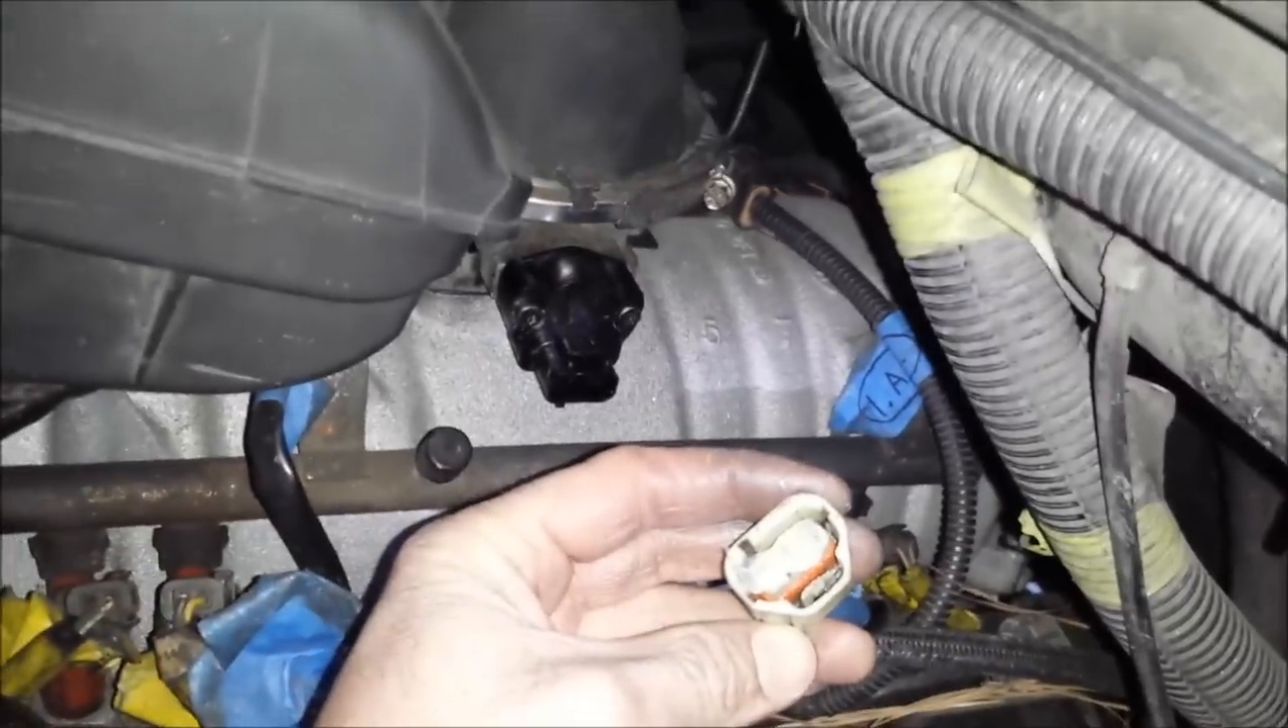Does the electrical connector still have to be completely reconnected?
Yes.